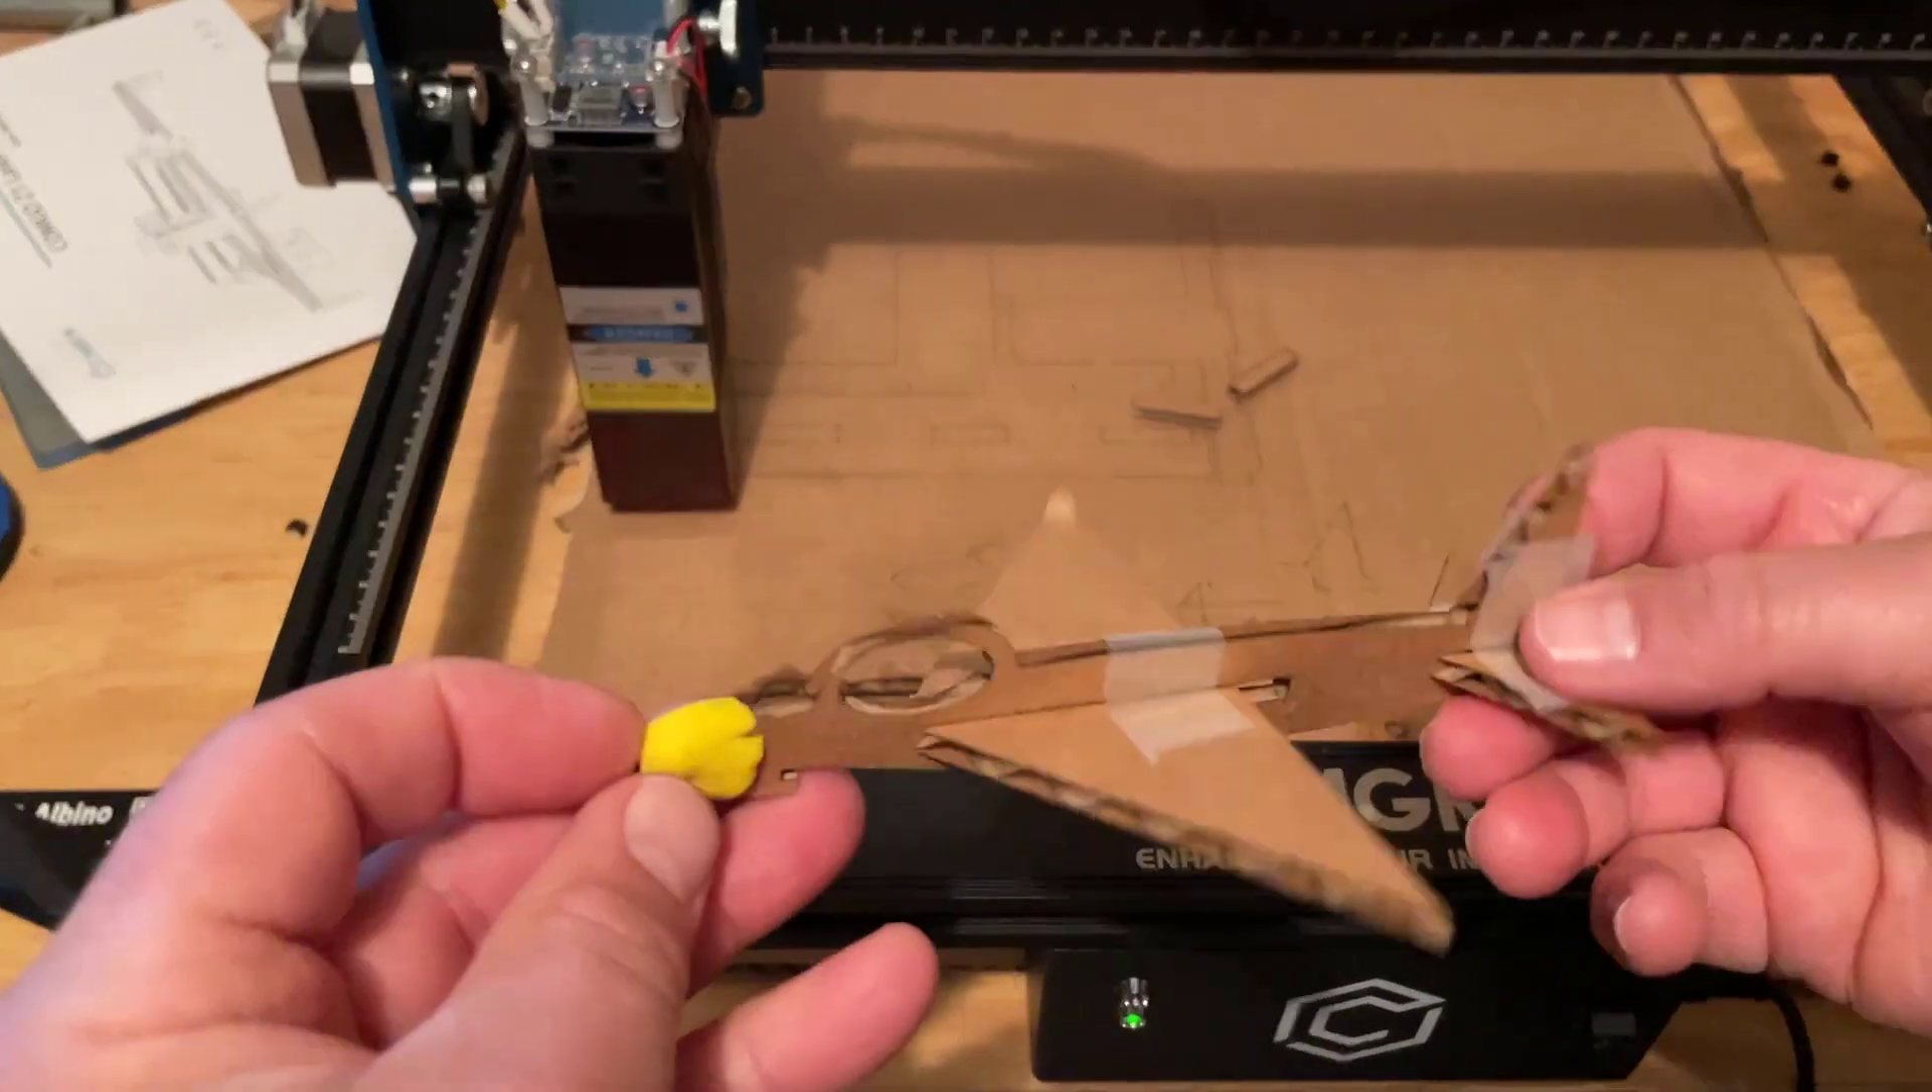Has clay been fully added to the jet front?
Yes.